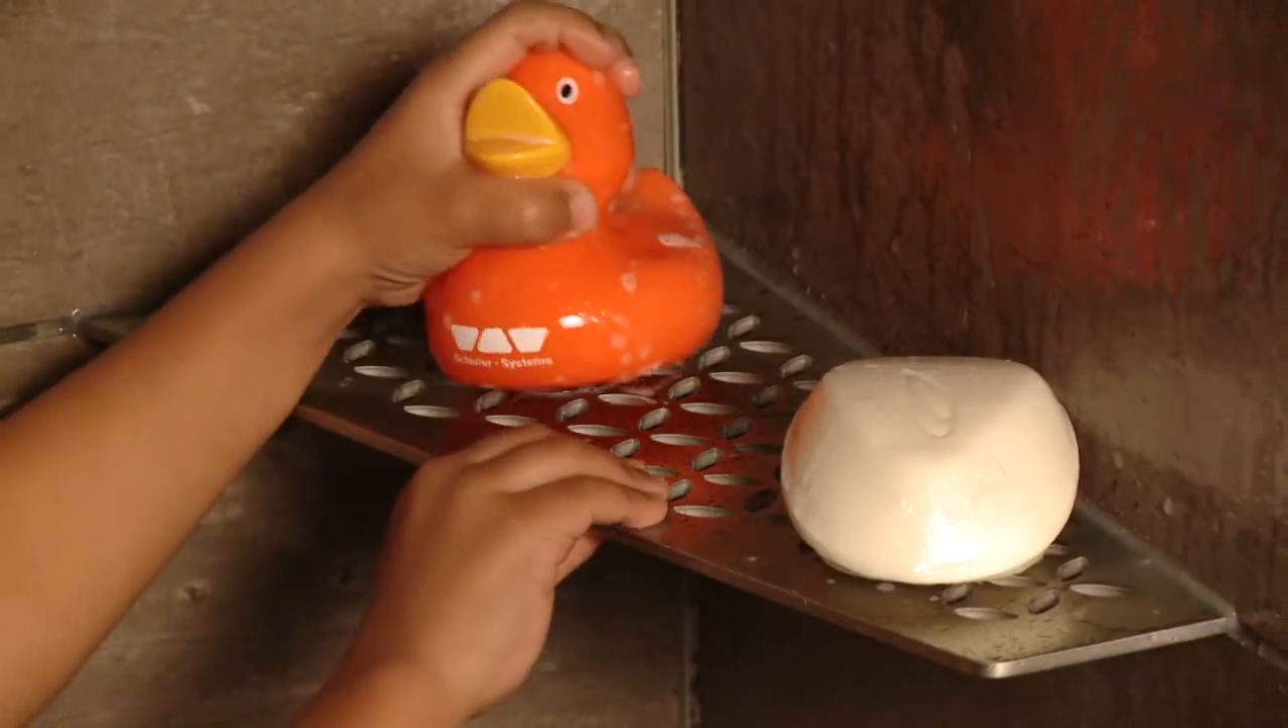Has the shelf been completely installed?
Yes.